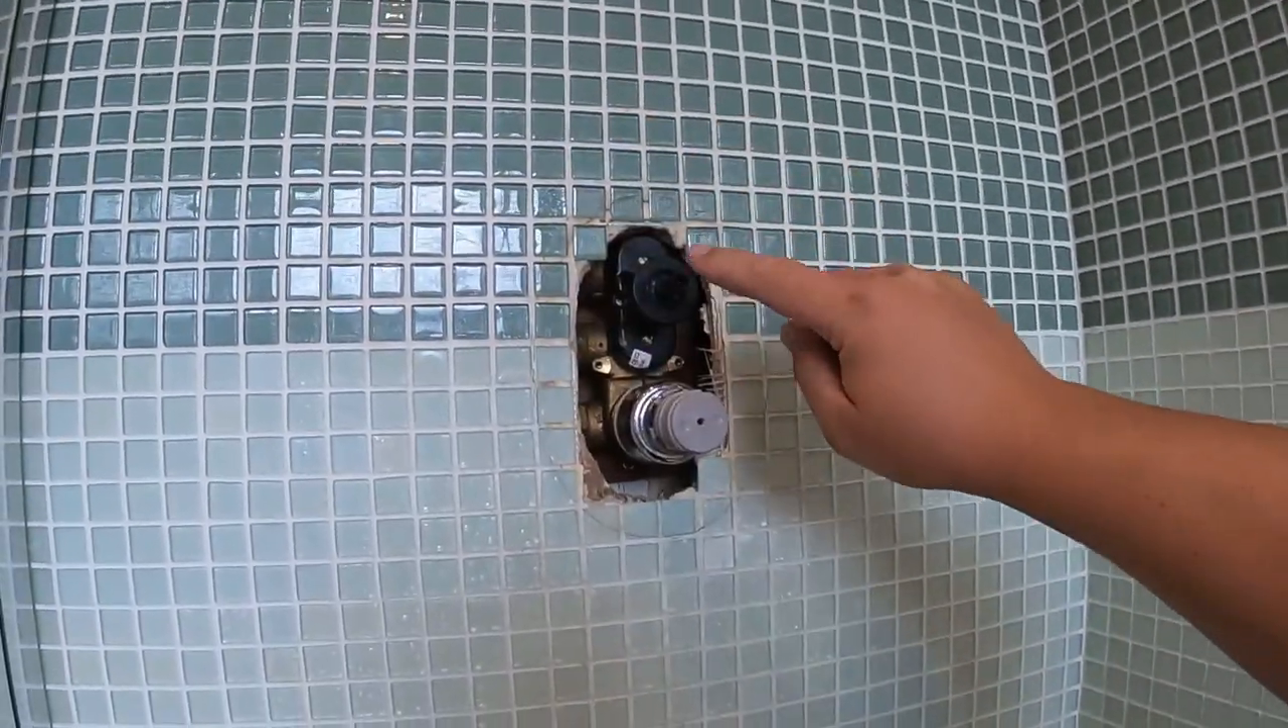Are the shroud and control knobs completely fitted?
No.